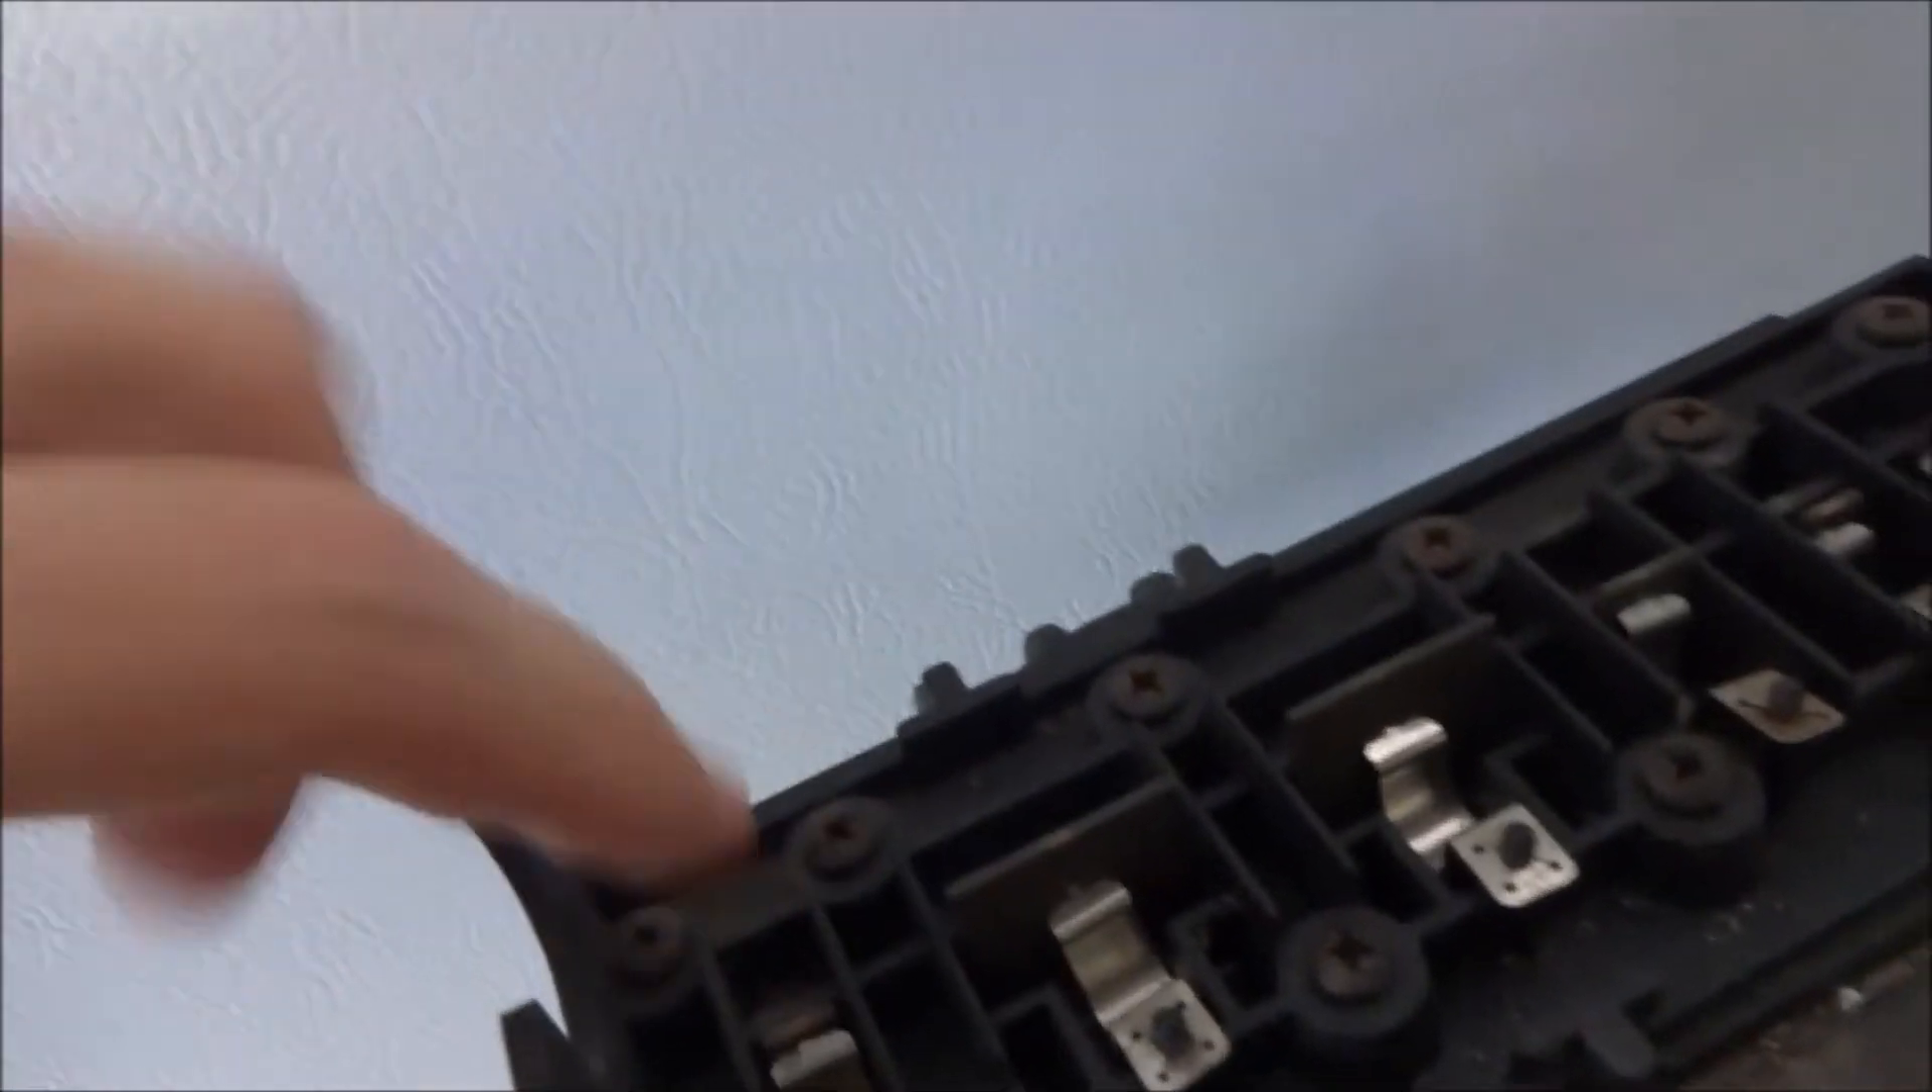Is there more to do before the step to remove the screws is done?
Yes.